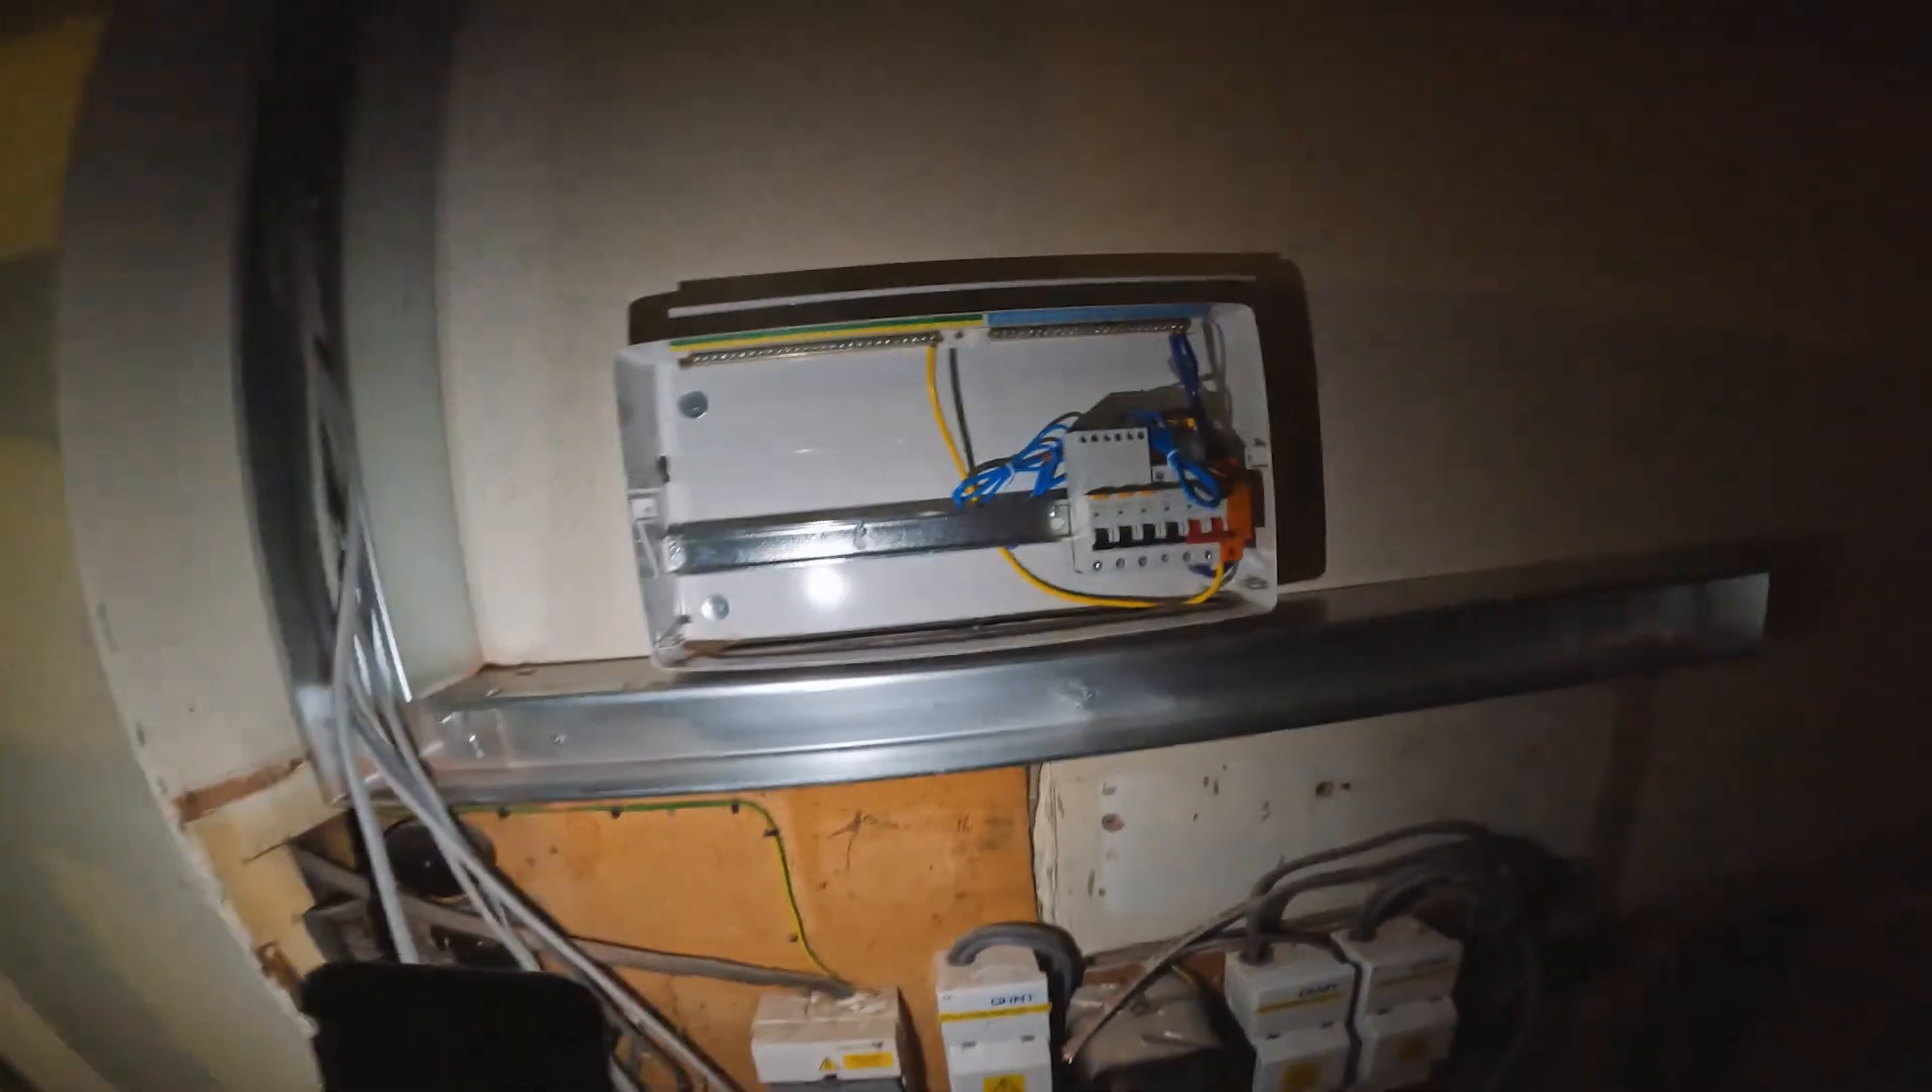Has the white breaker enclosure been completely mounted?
Yes.